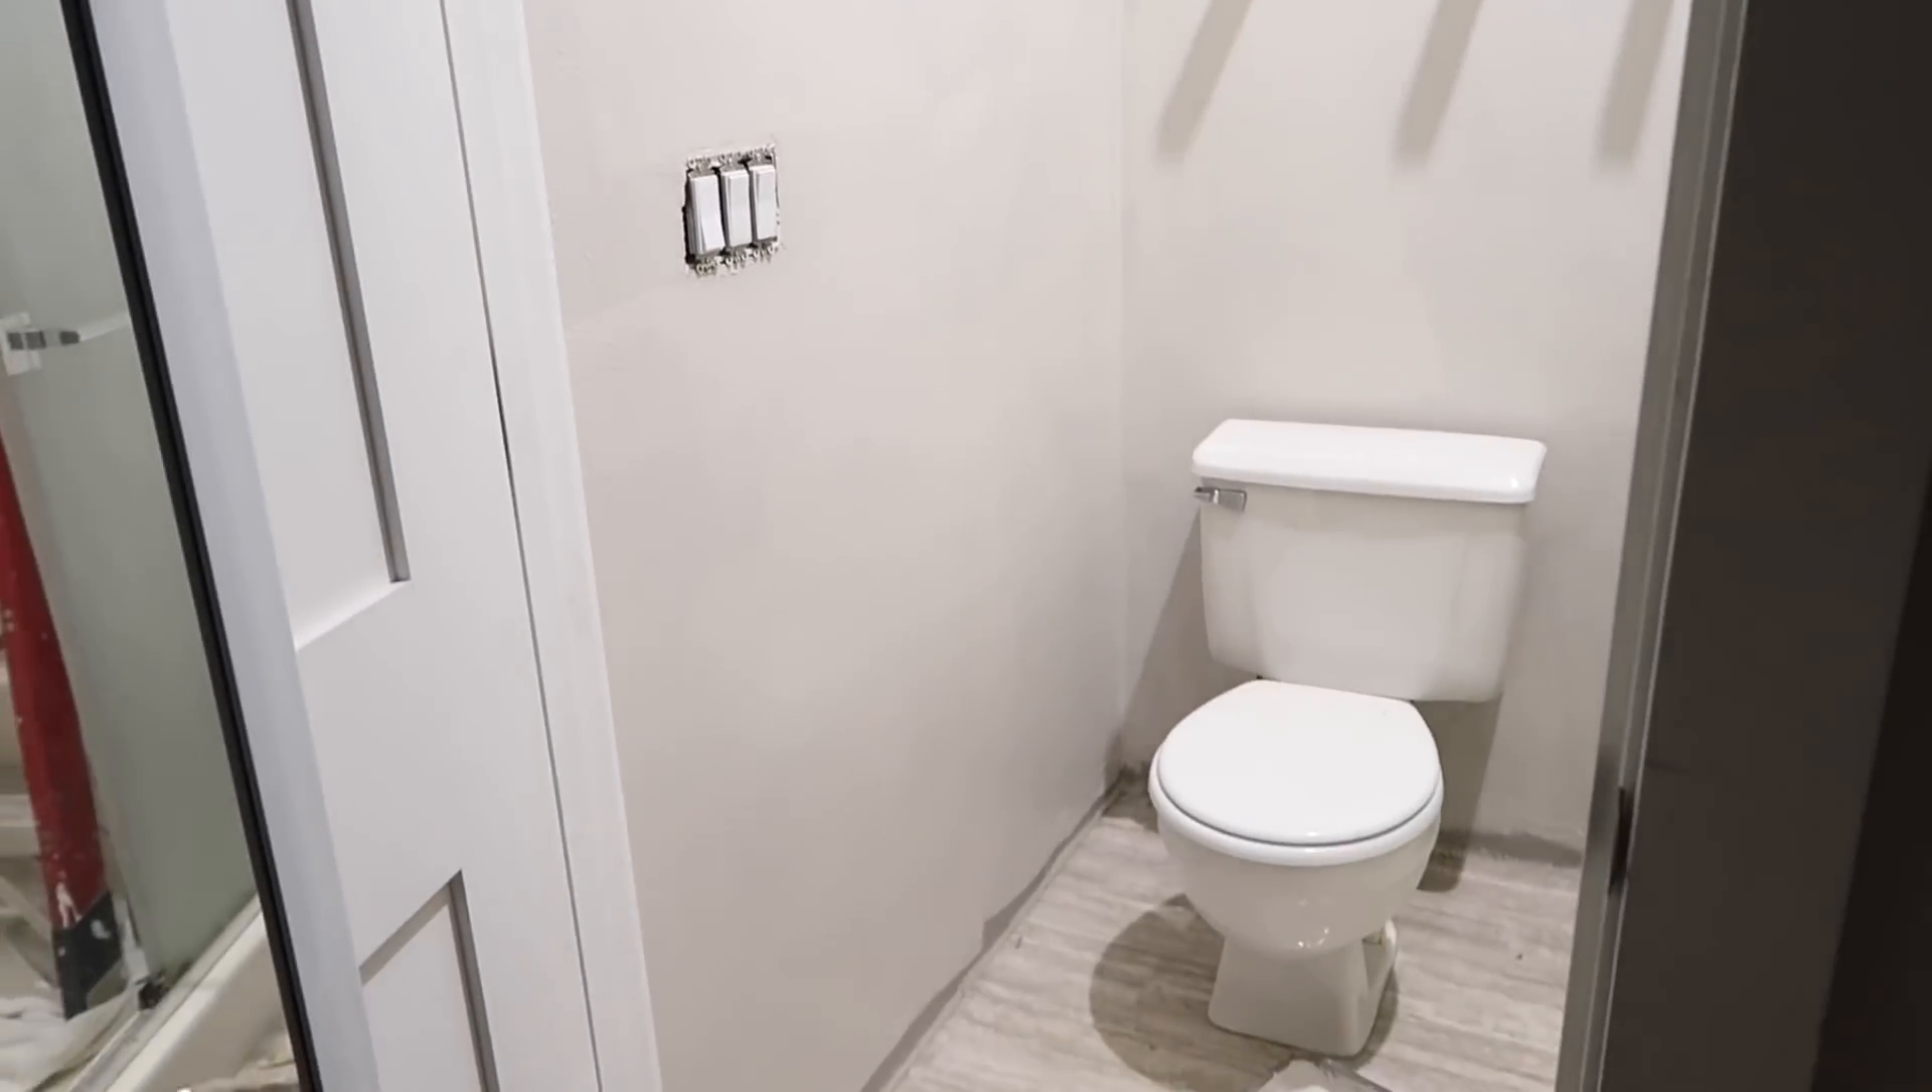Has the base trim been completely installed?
No.